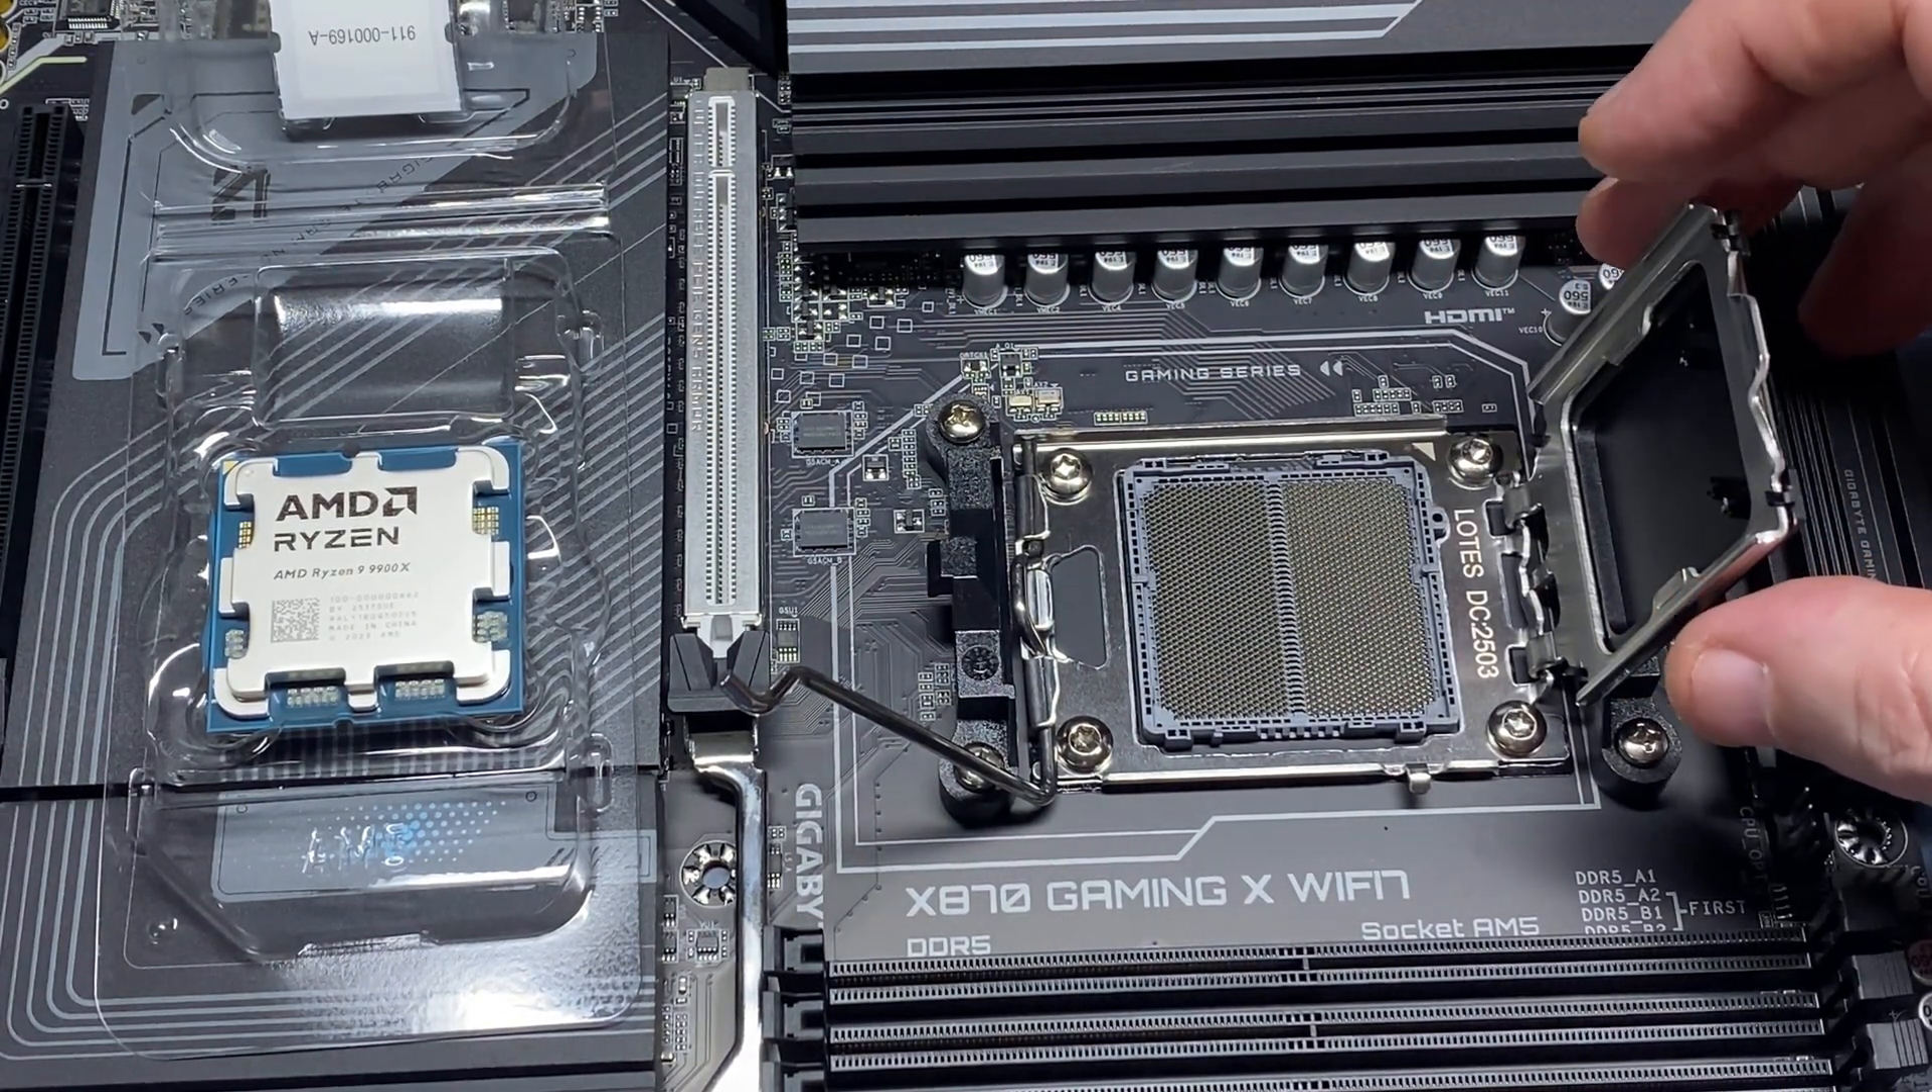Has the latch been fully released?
Yes.